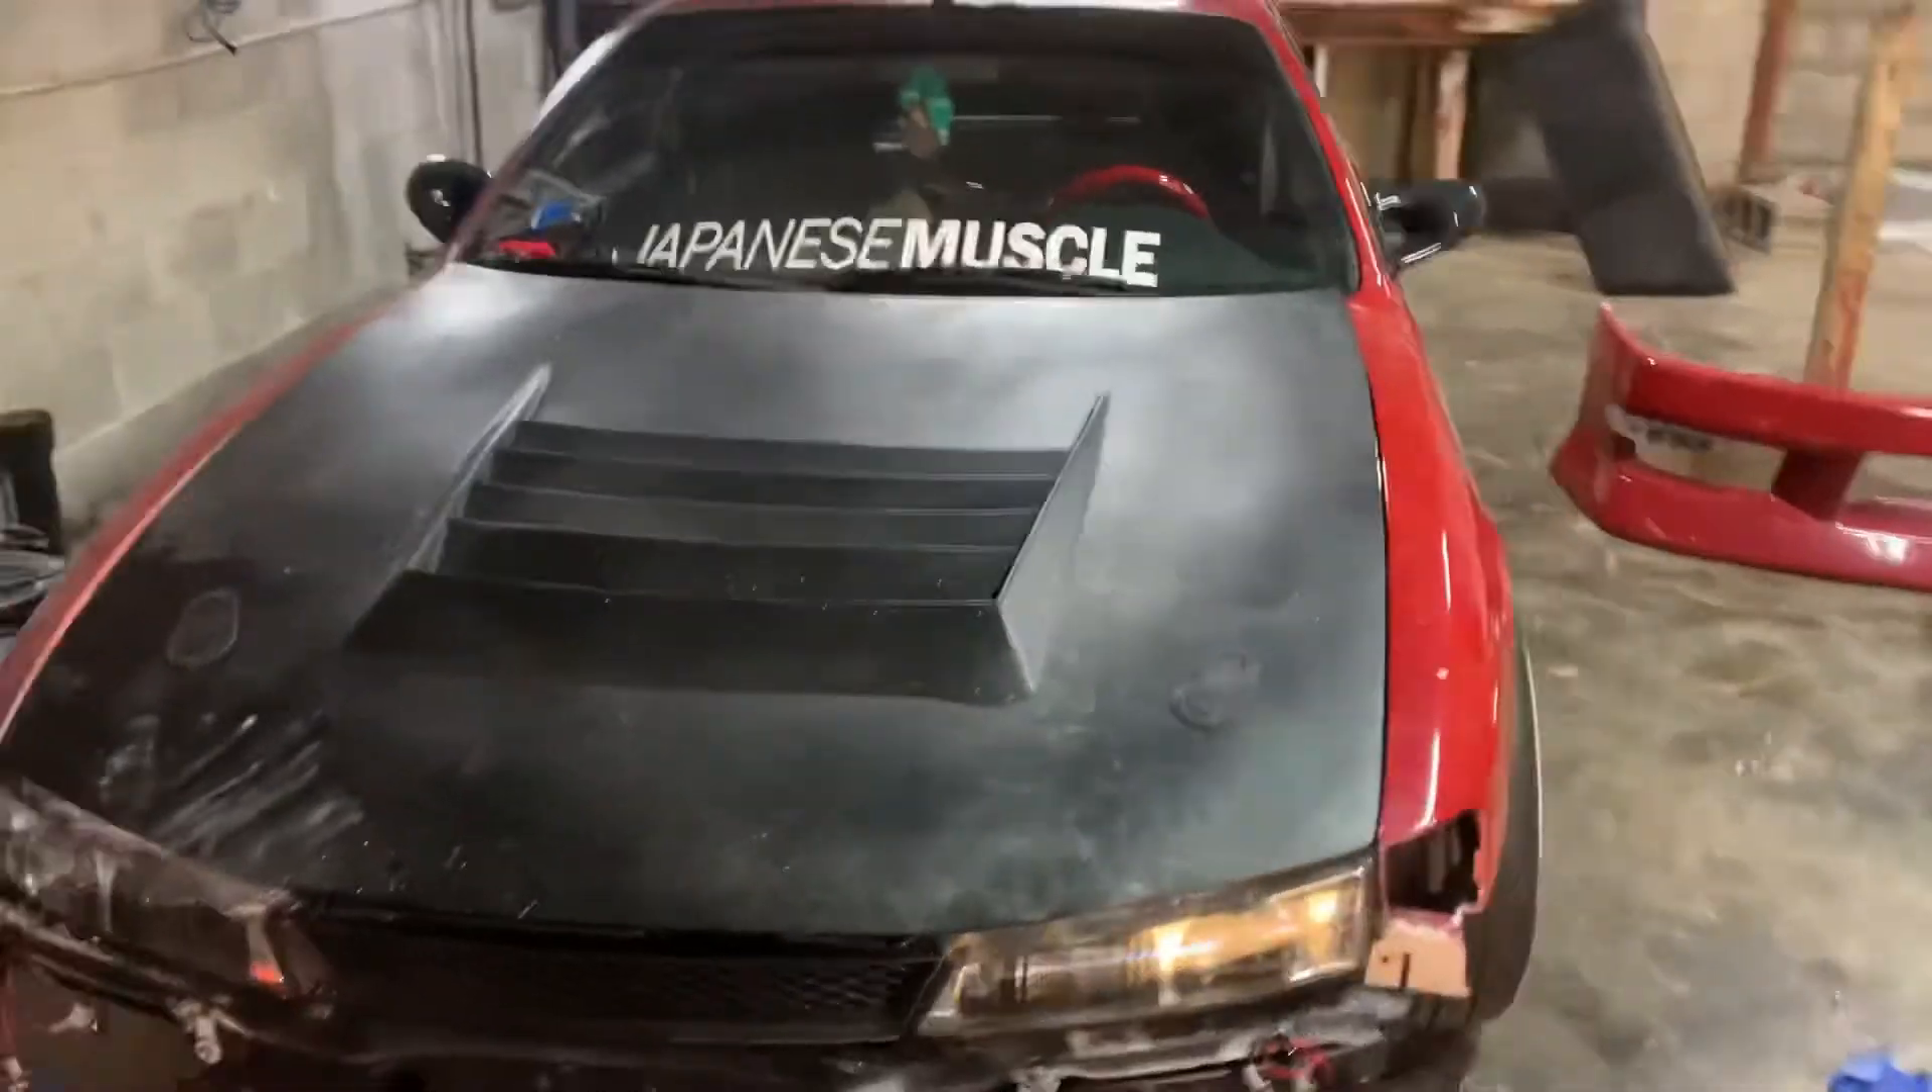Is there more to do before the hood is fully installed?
No.